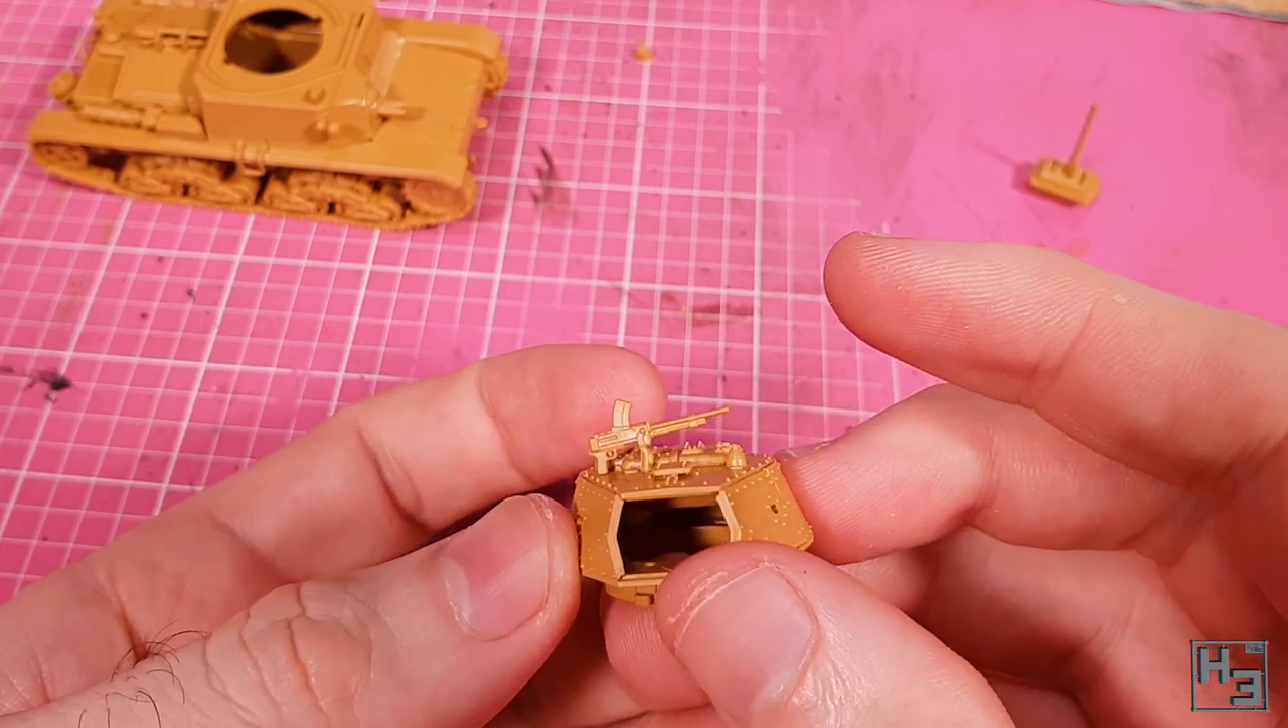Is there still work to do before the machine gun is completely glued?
No.